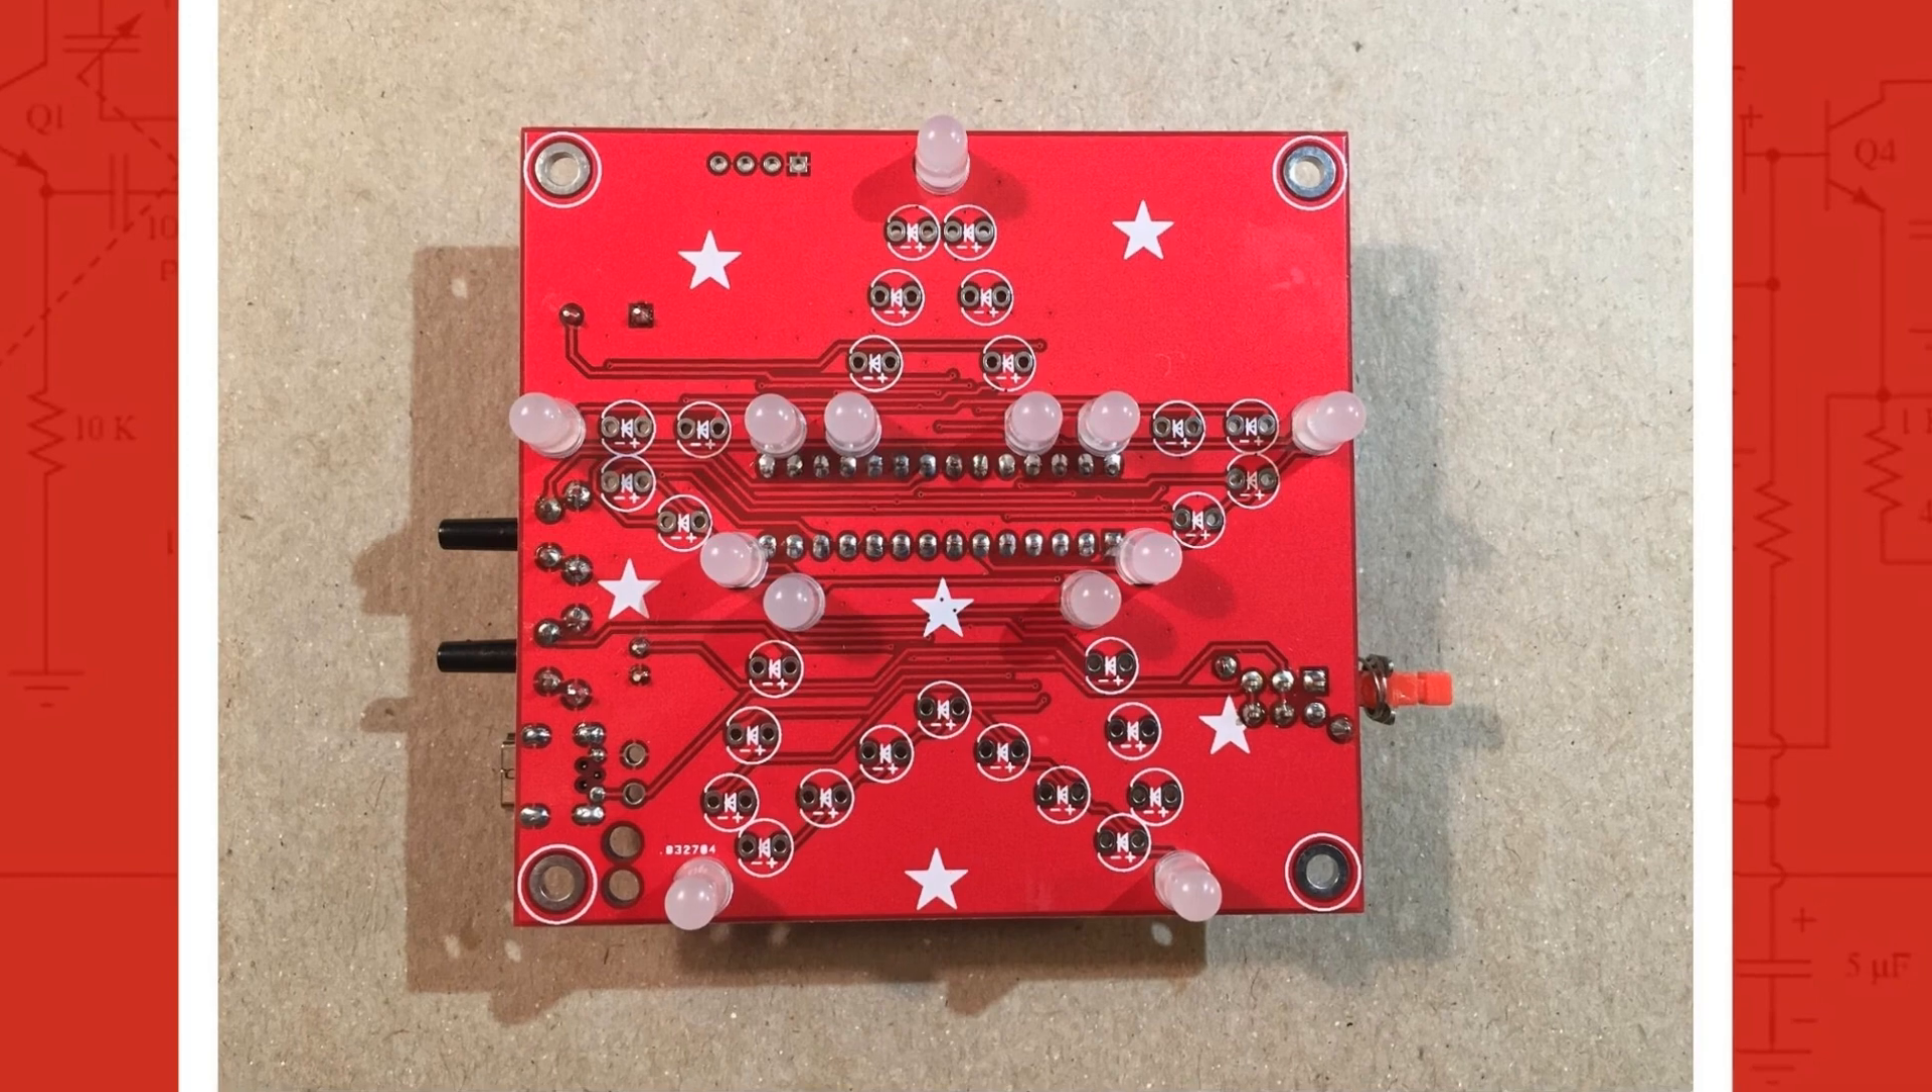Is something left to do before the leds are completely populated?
Yes.